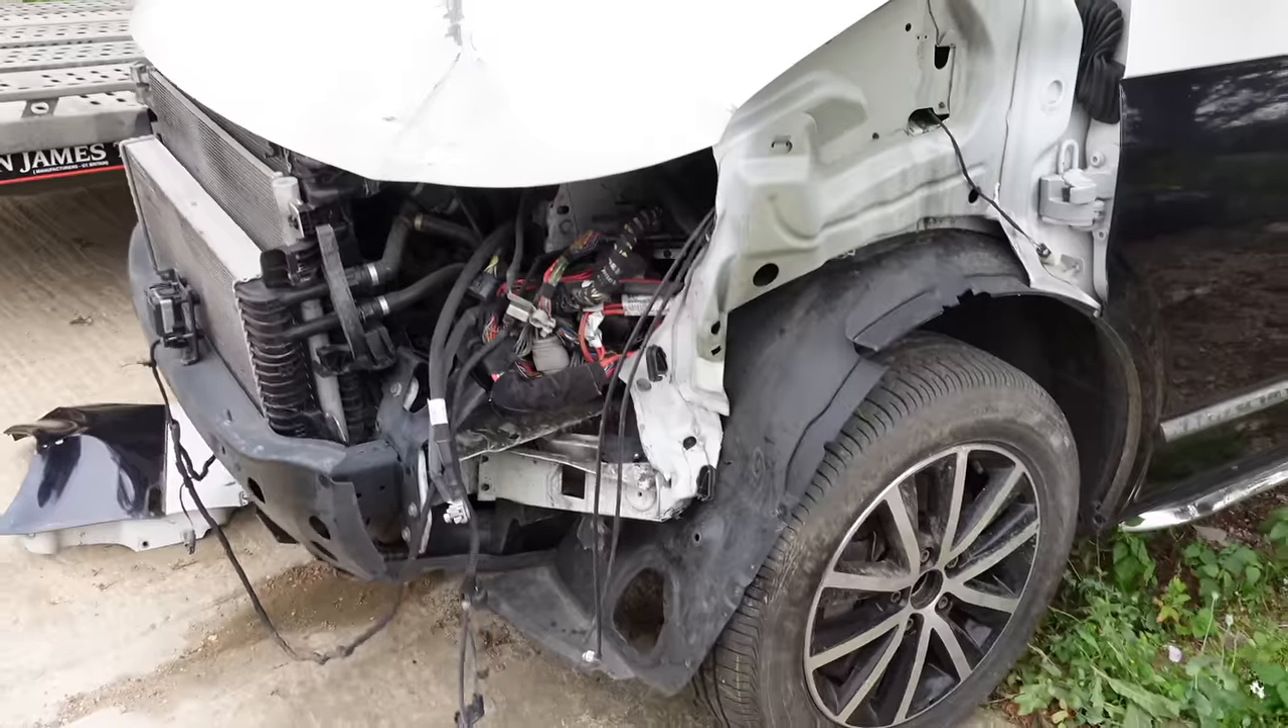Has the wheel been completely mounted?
Yes.